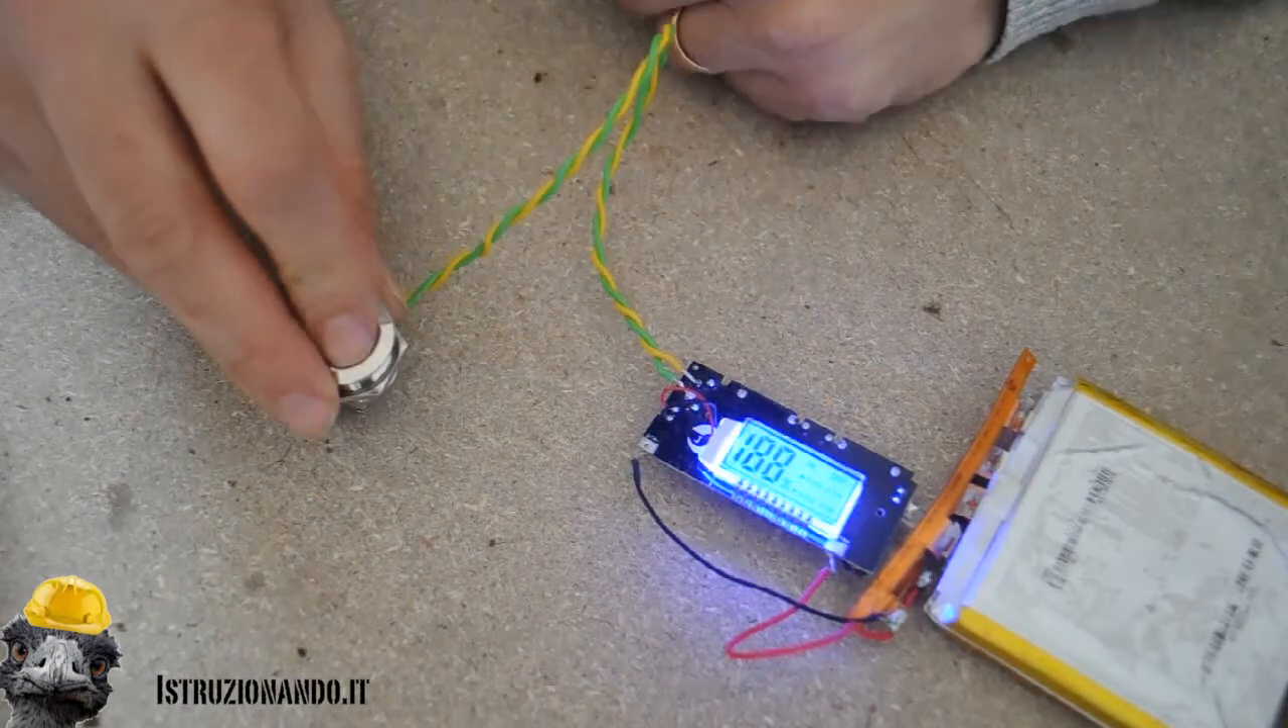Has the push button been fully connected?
Yes.